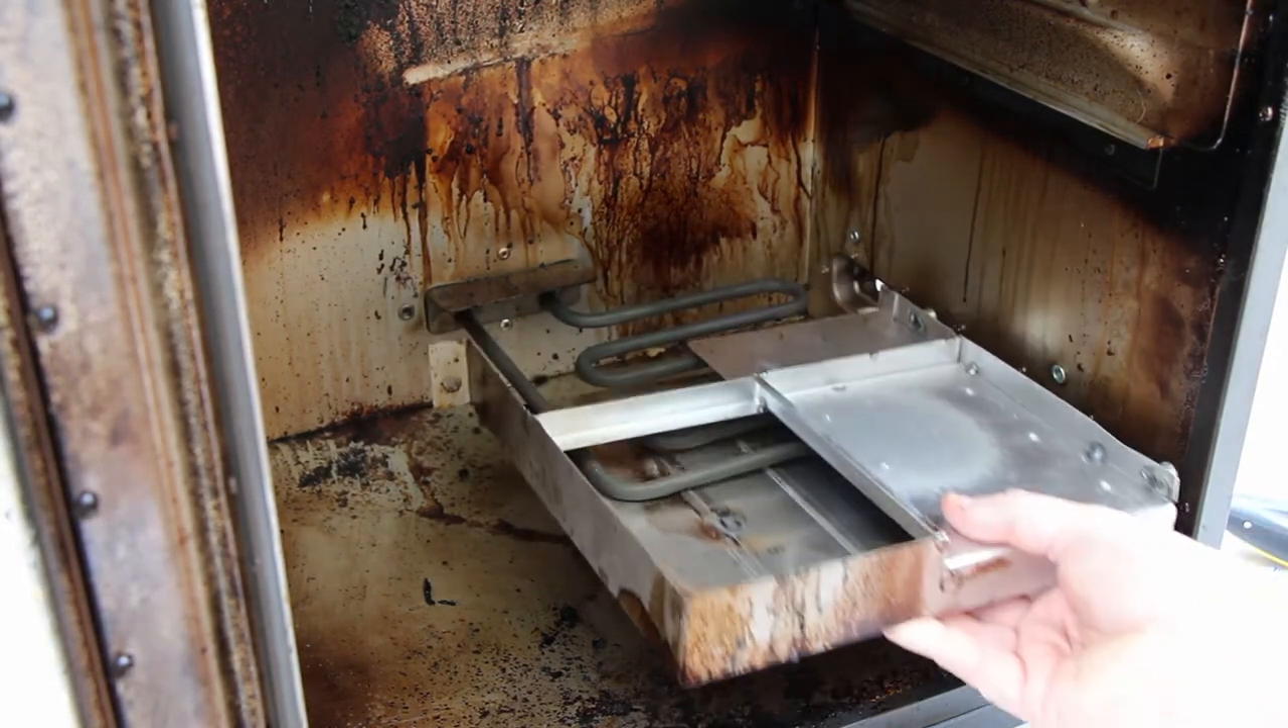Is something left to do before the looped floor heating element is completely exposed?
Yes.